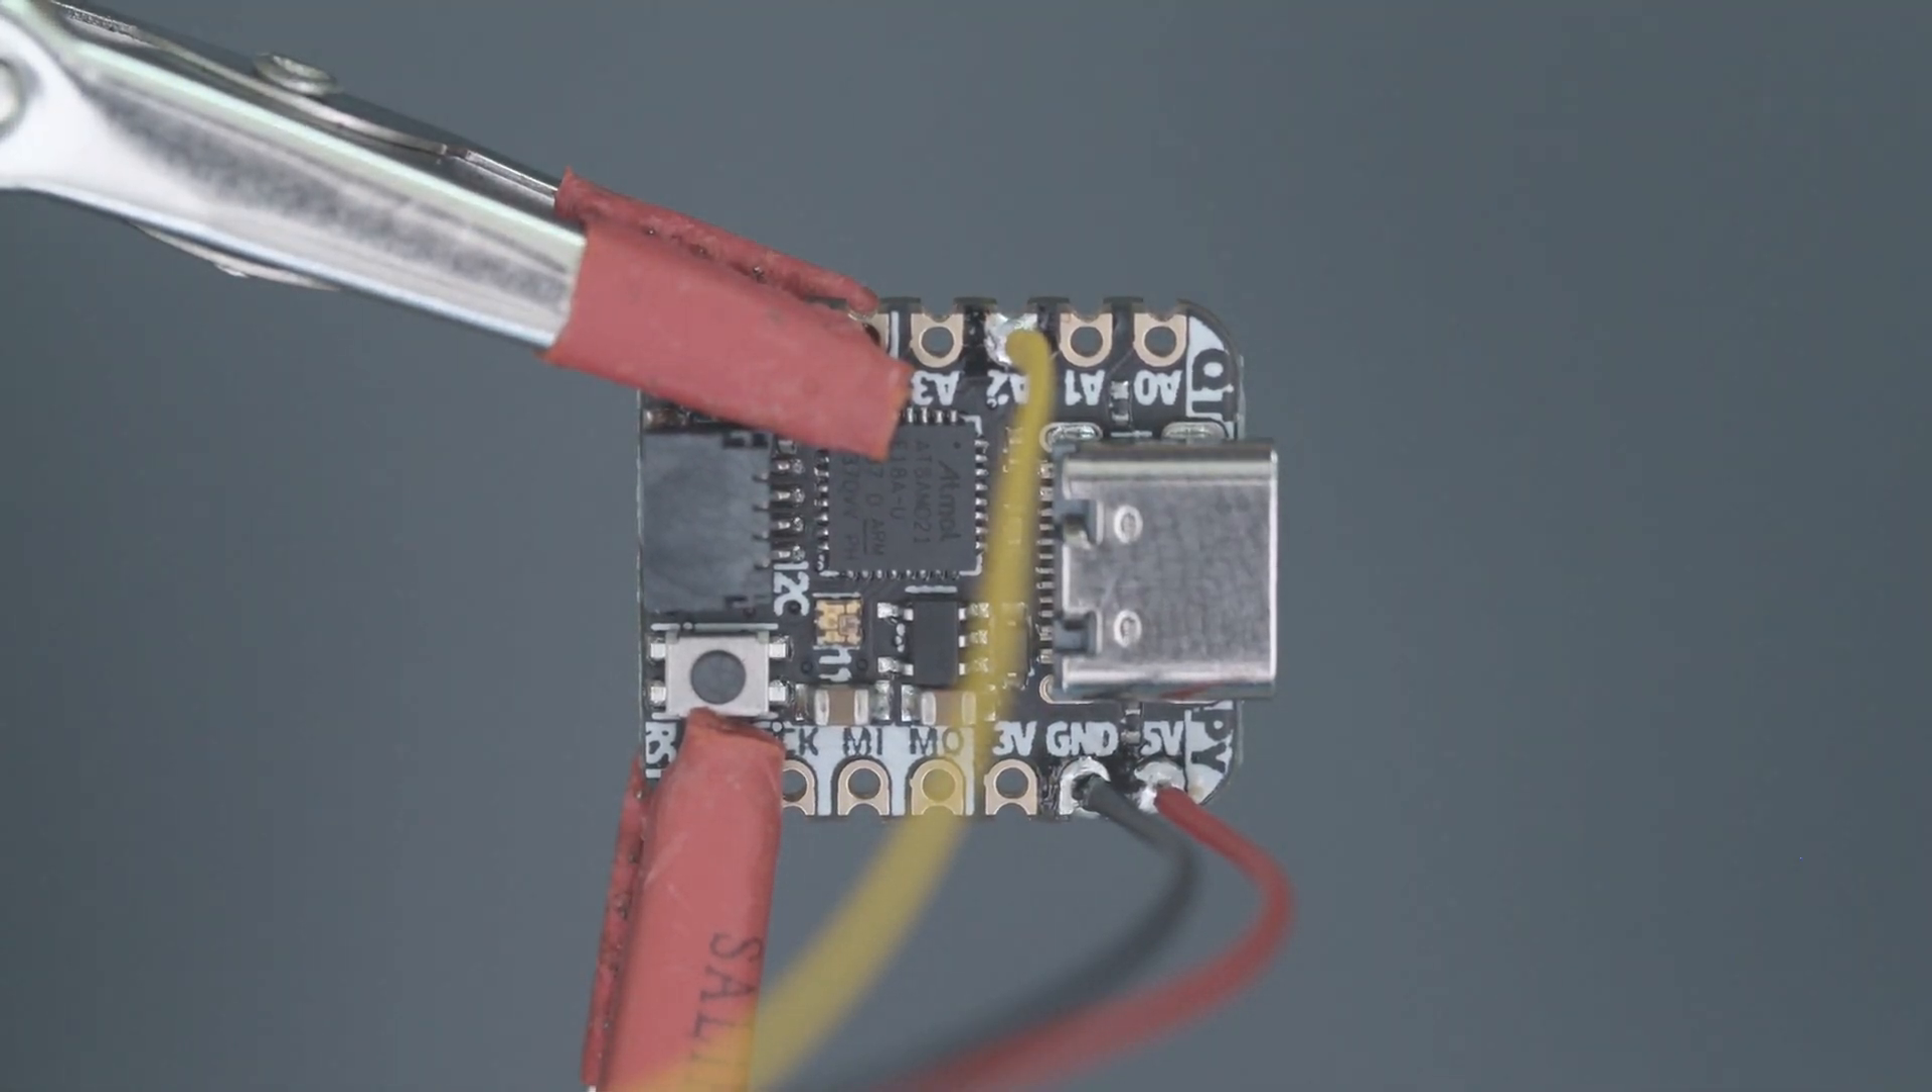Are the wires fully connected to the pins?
Yes.